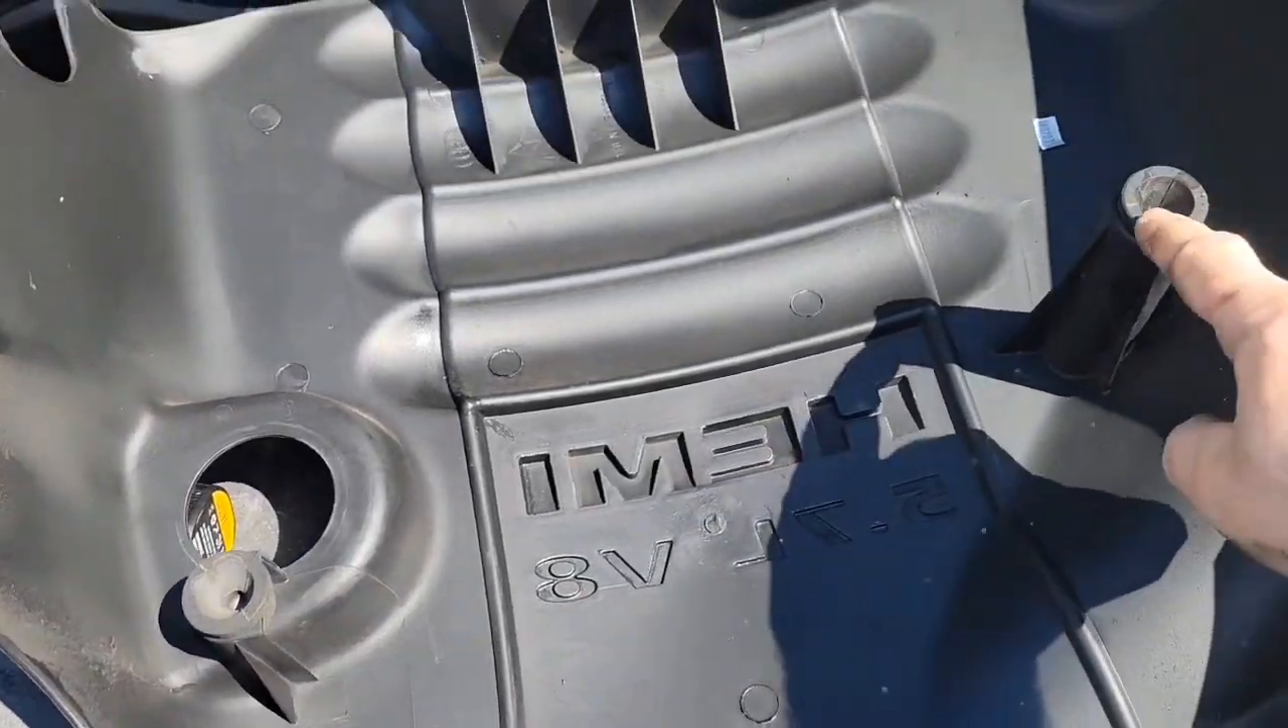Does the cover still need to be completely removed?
No.